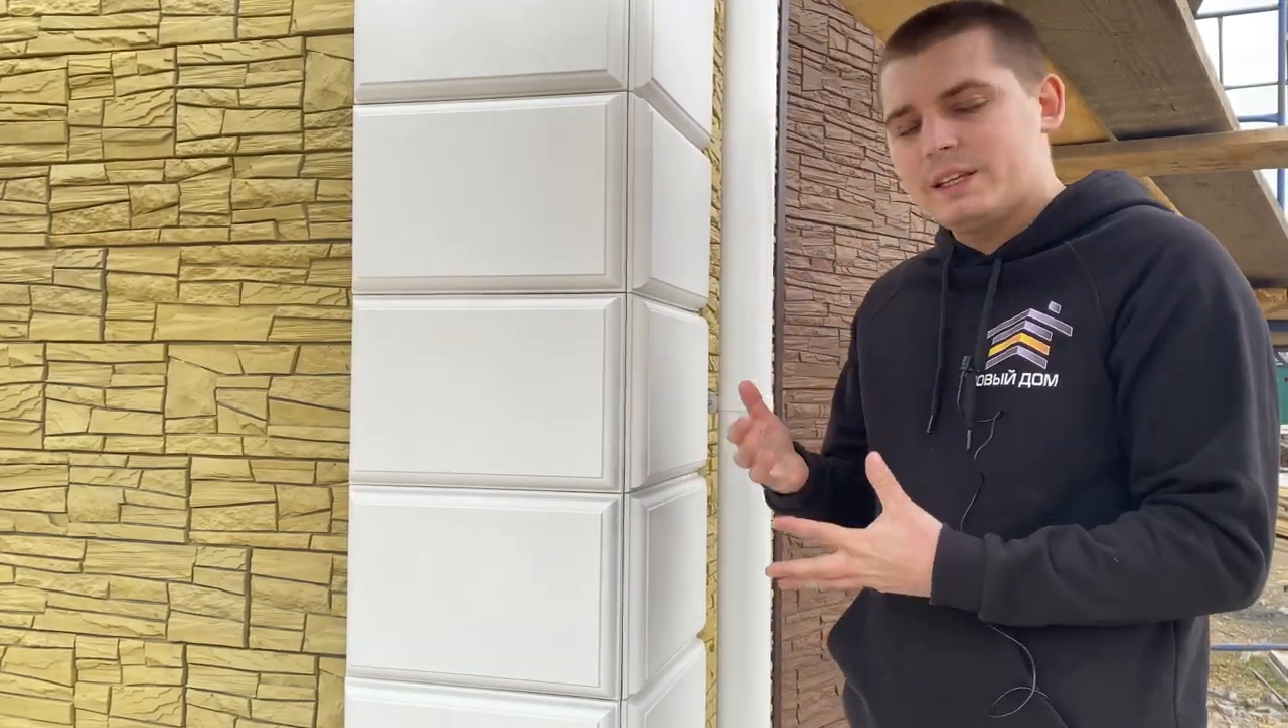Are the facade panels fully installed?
Yes.